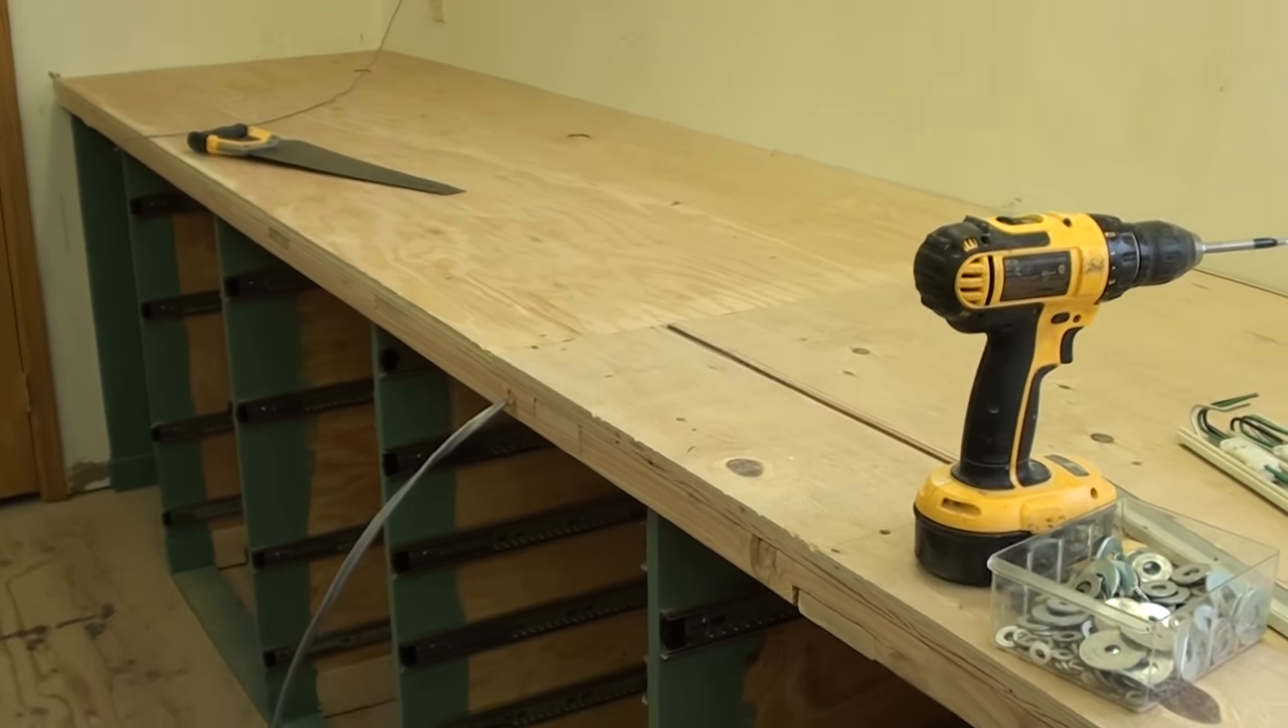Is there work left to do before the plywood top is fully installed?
No.